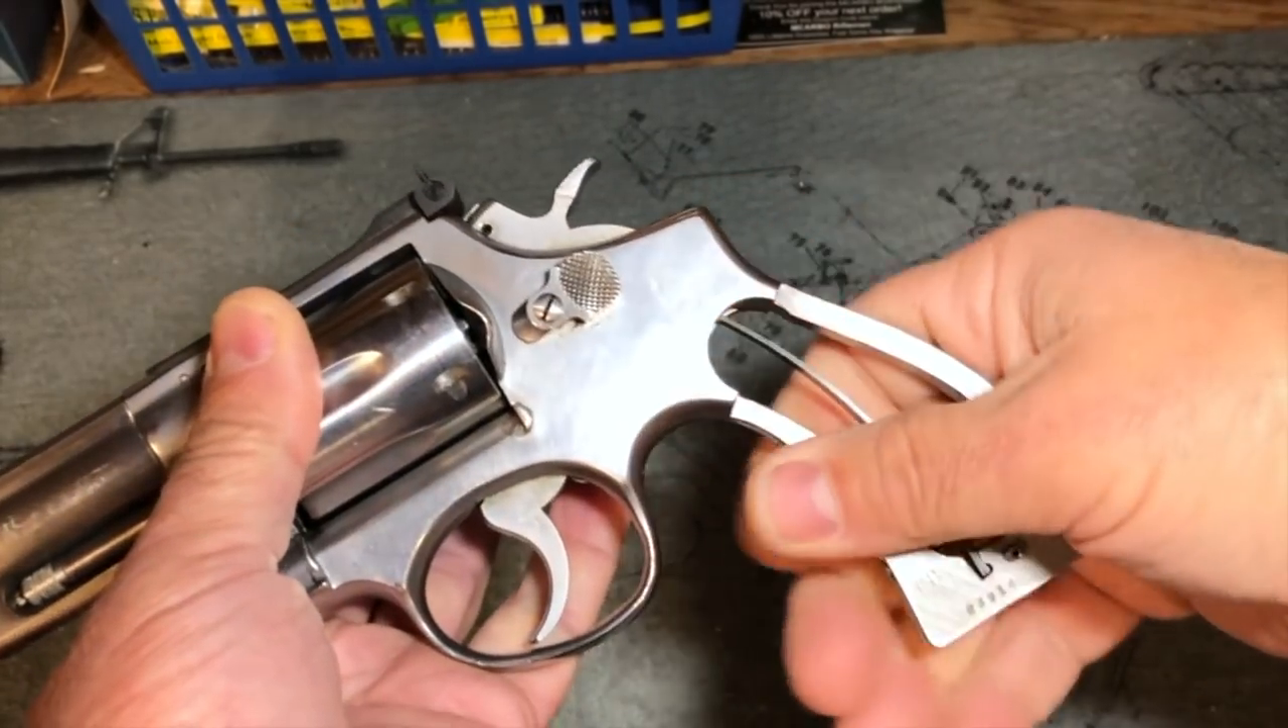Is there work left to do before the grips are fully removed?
No.